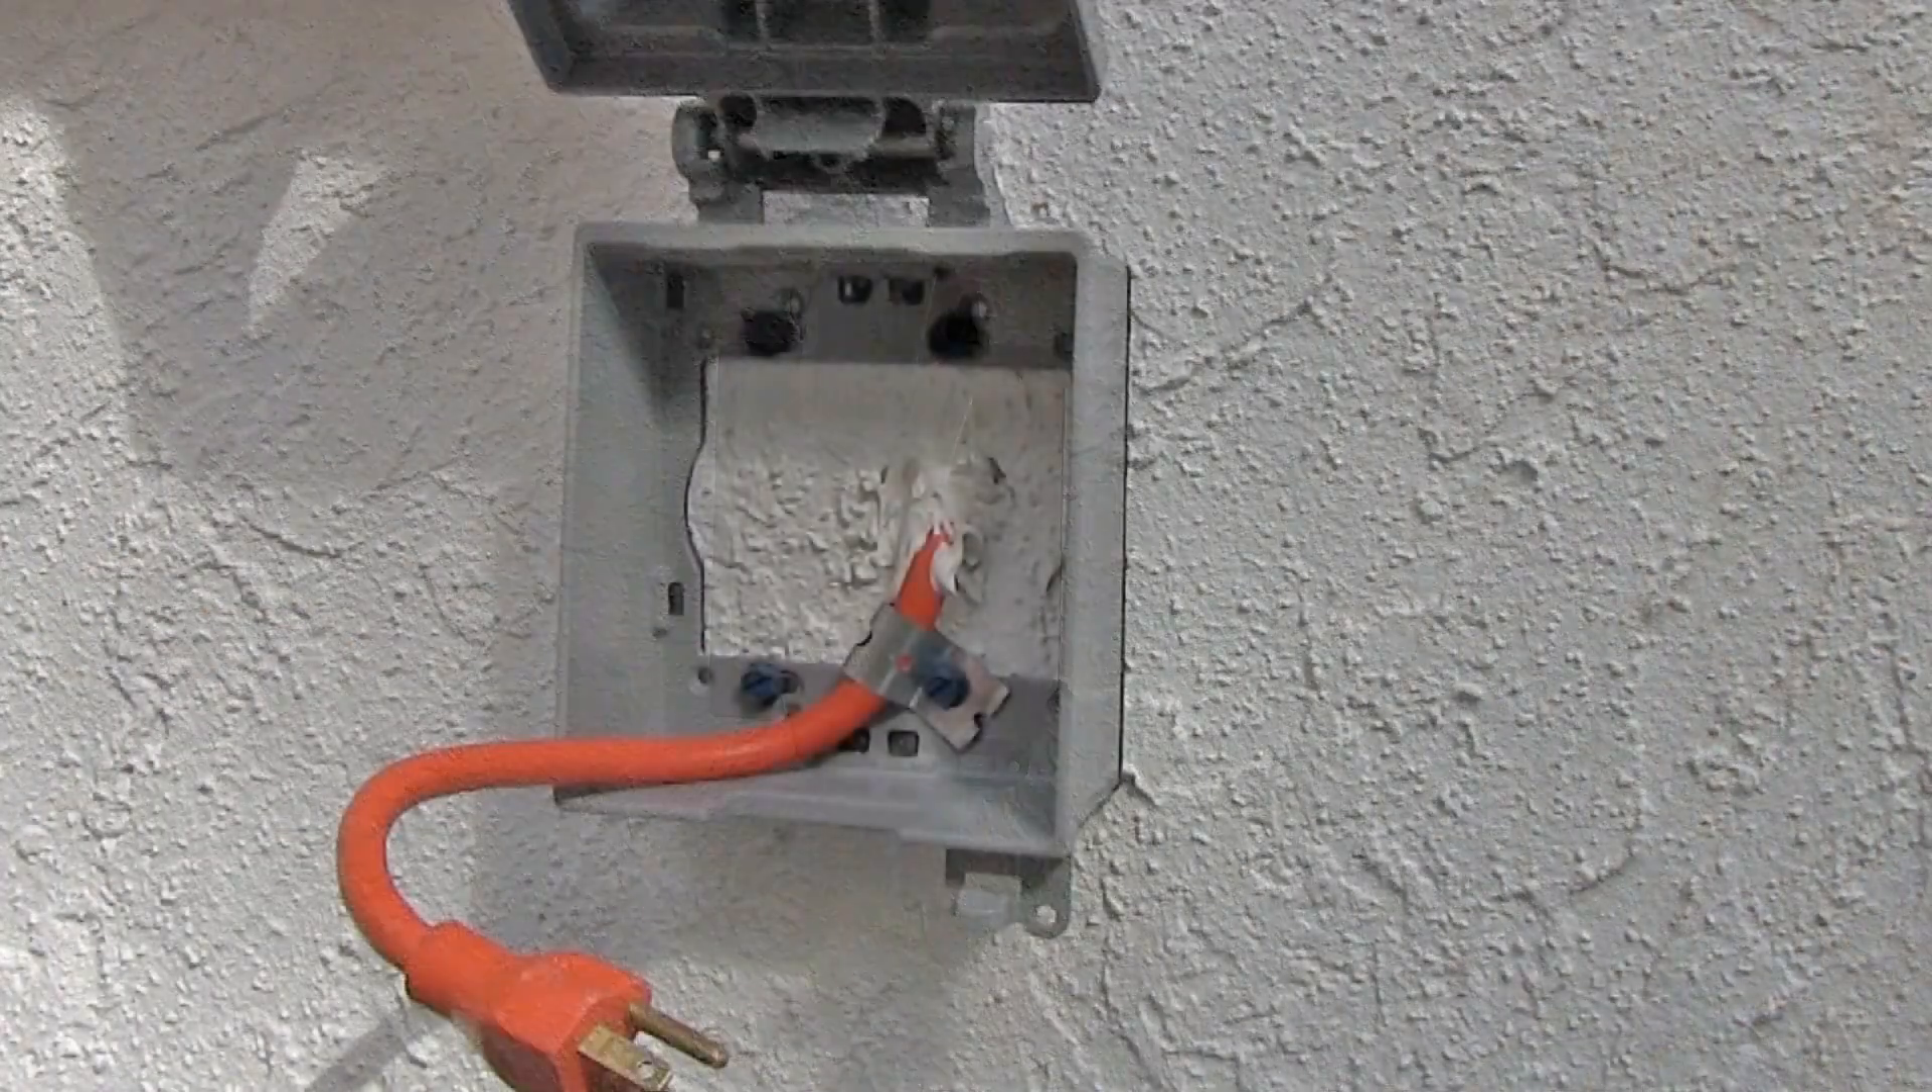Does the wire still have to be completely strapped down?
No.